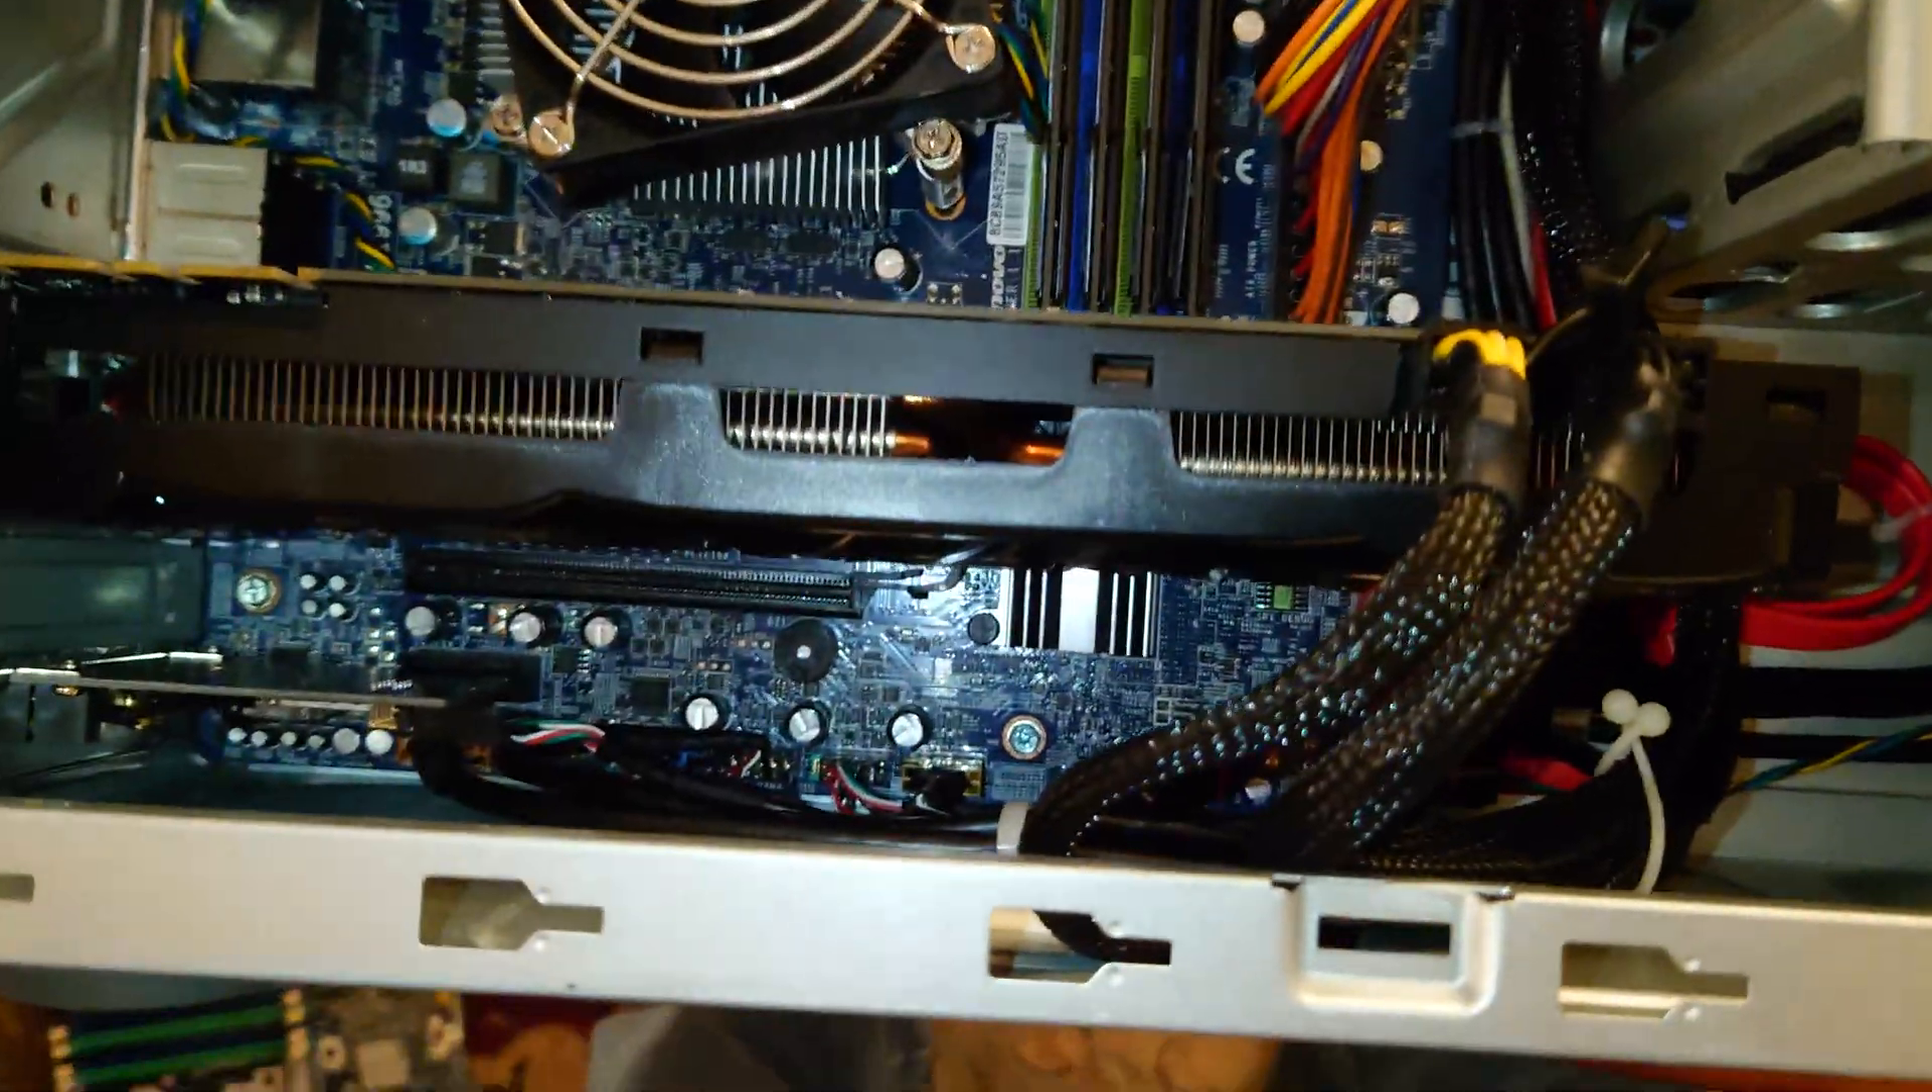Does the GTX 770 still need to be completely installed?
No.